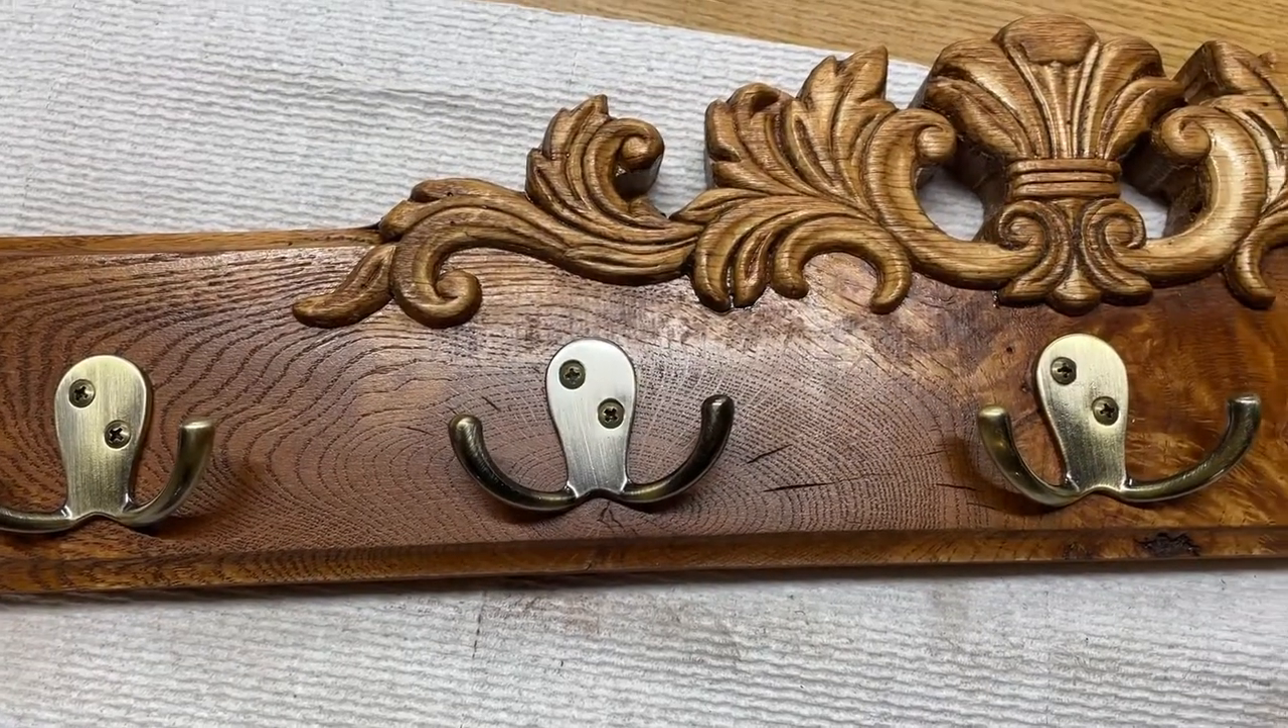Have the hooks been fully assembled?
Yes.